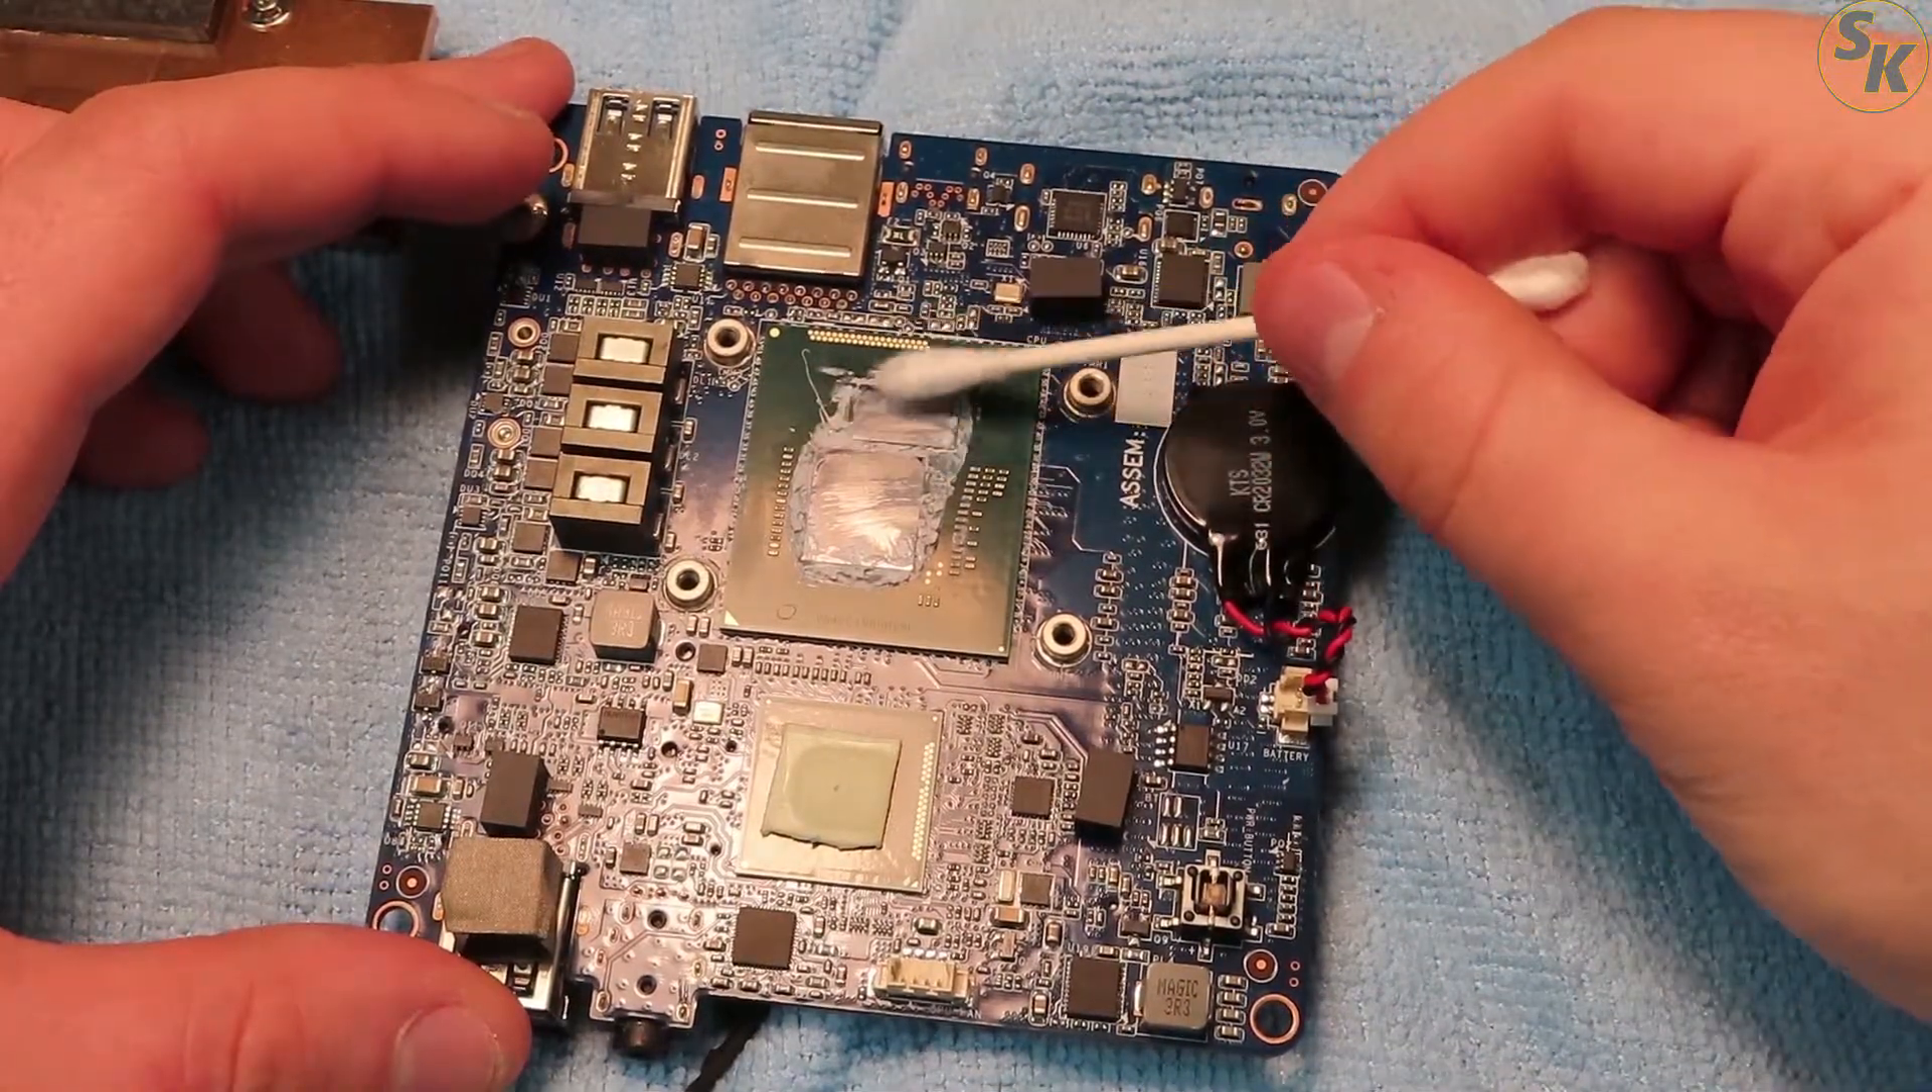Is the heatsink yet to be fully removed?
No.